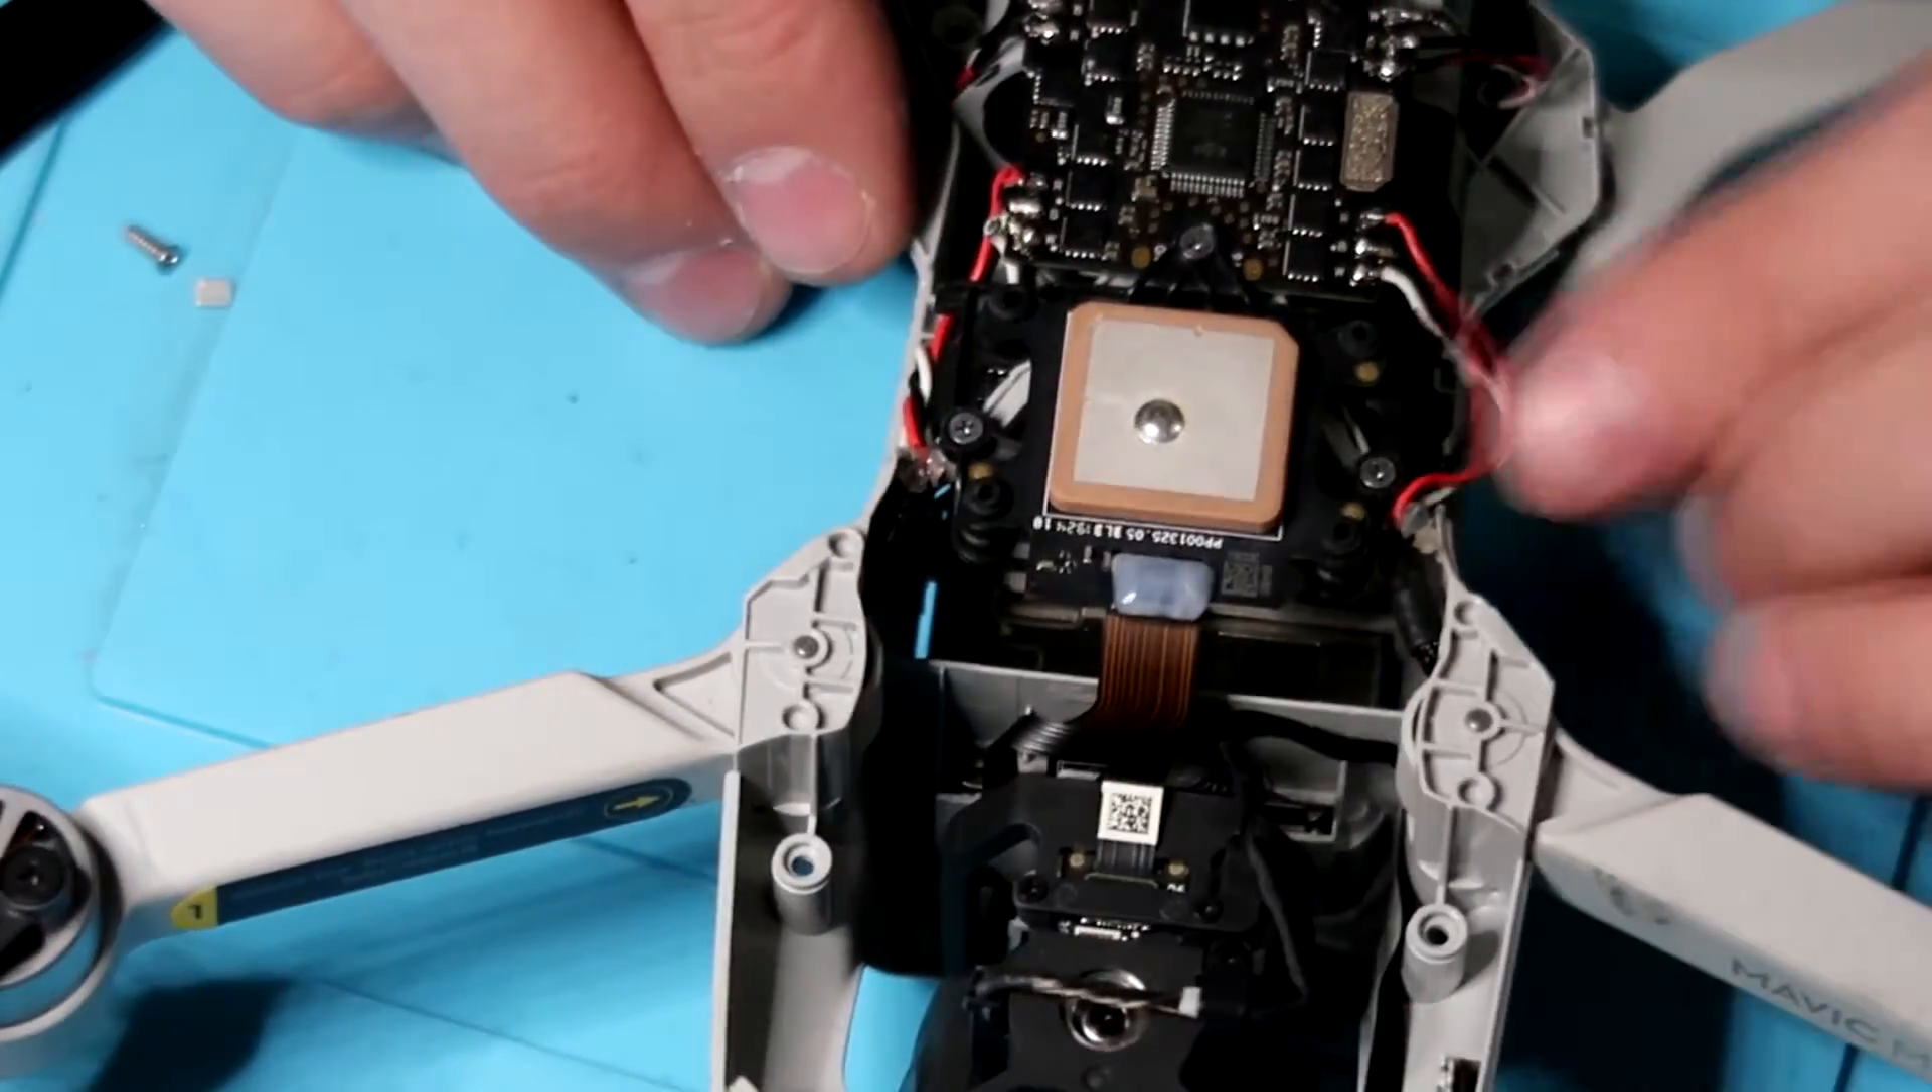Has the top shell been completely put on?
No.